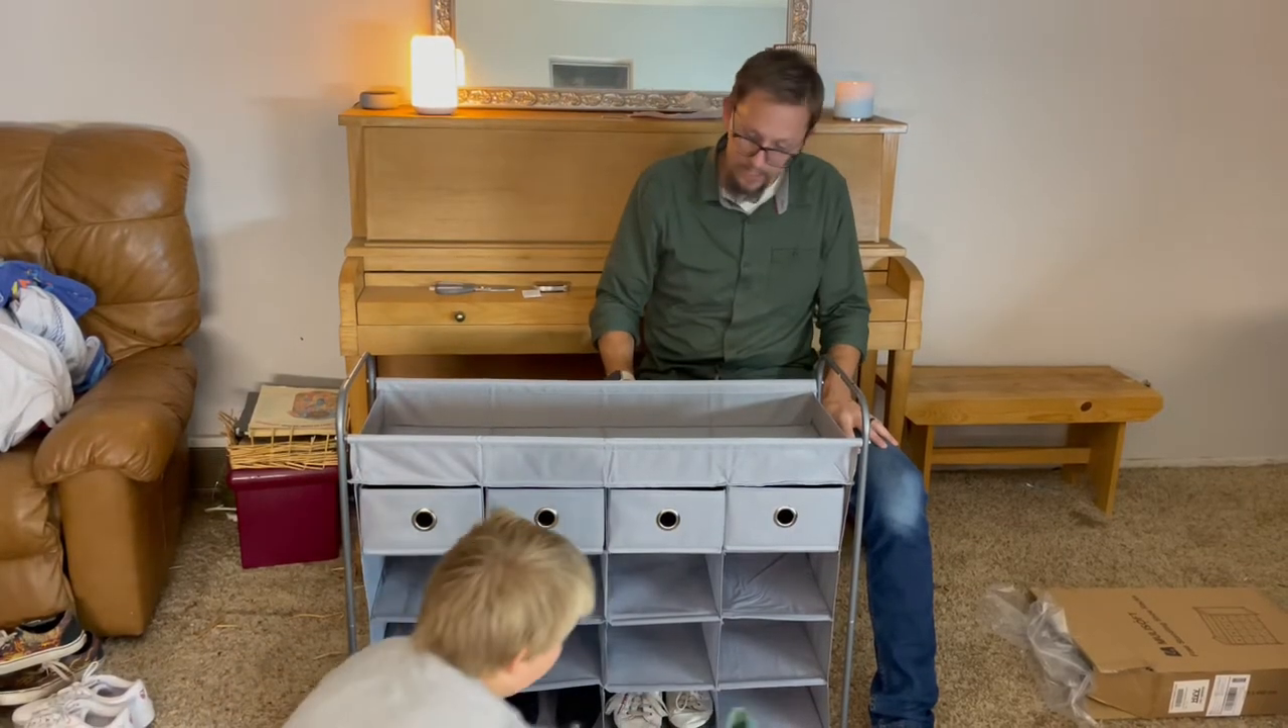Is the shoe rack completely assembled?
Yes.